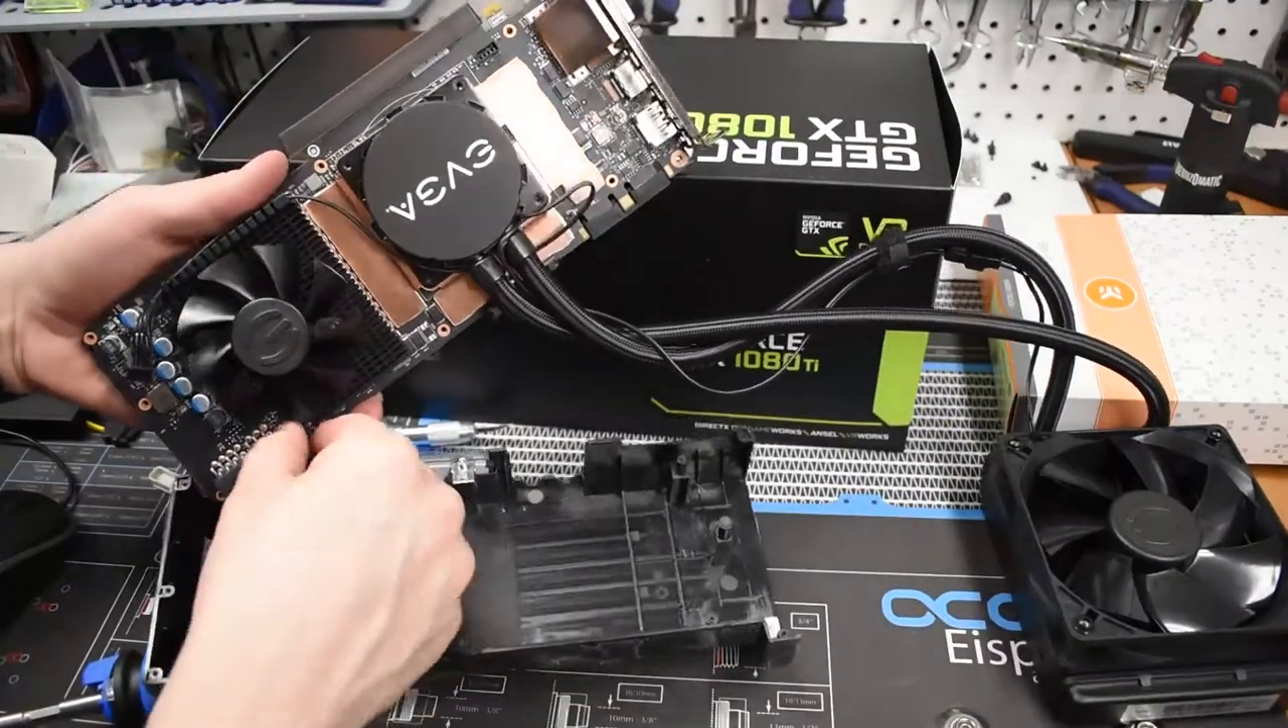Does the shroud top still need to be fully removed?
No.